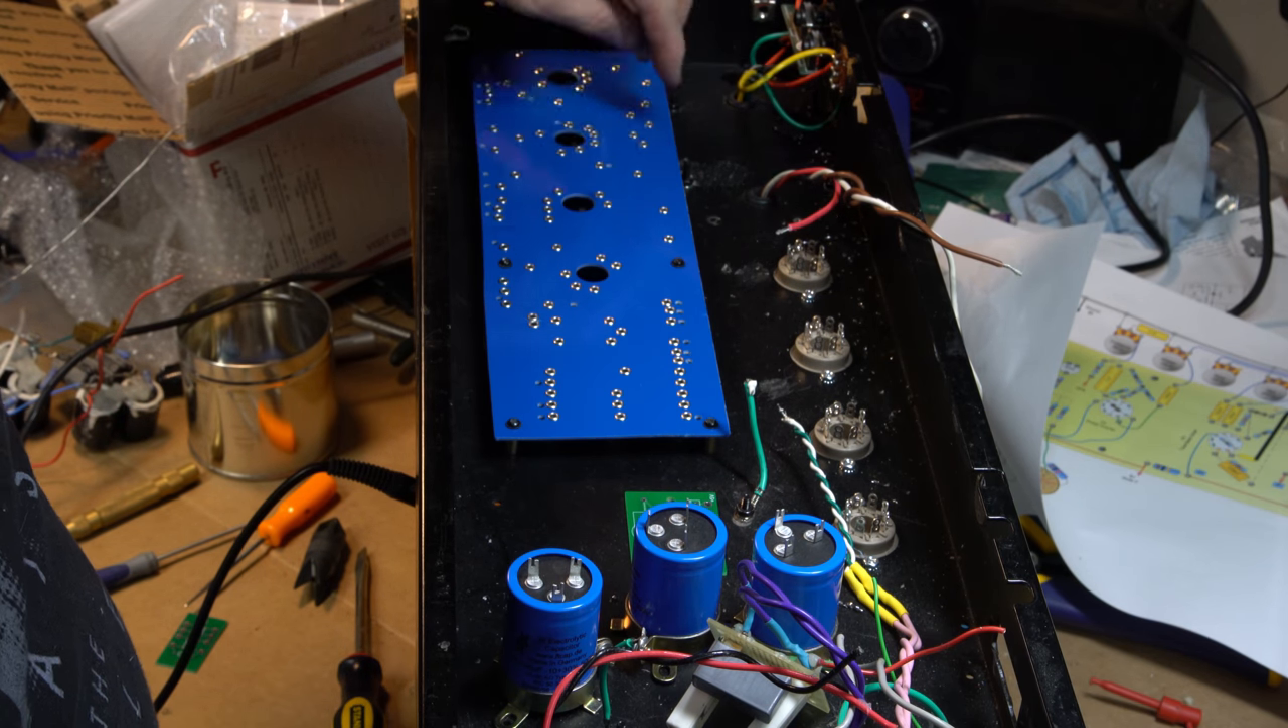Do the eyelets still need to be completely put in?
No.